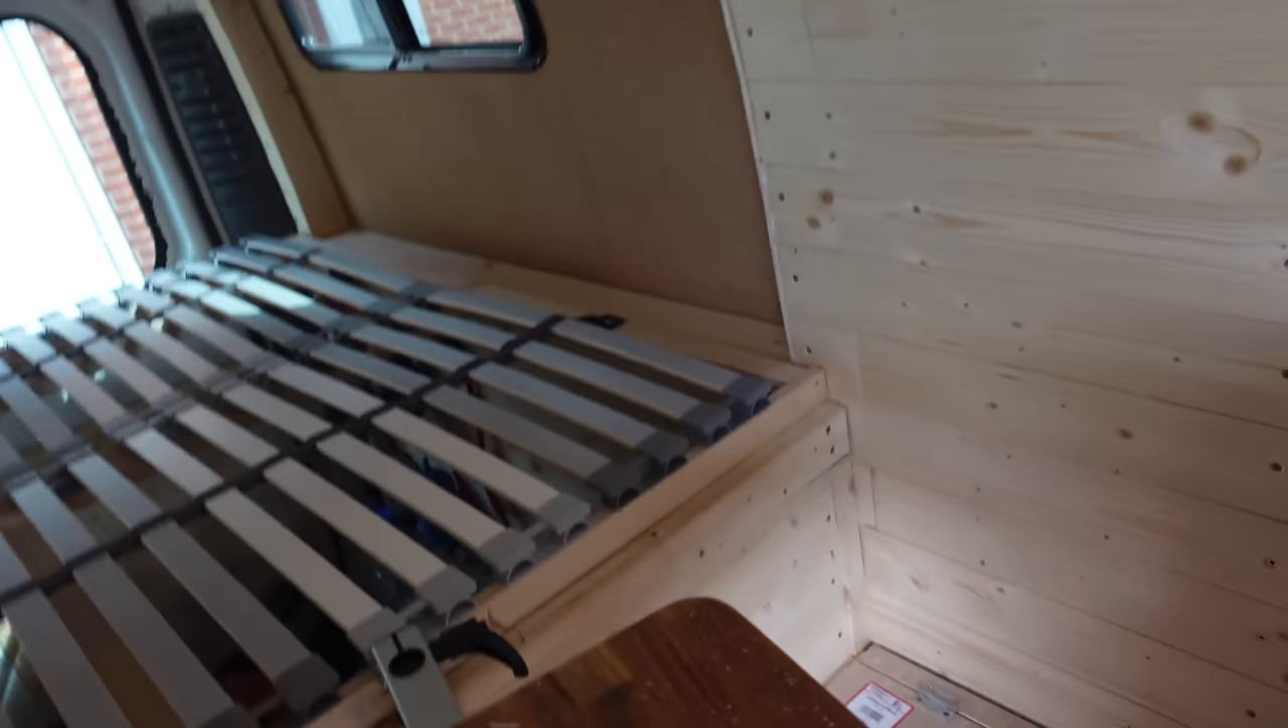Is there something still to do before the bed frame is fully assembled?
No.